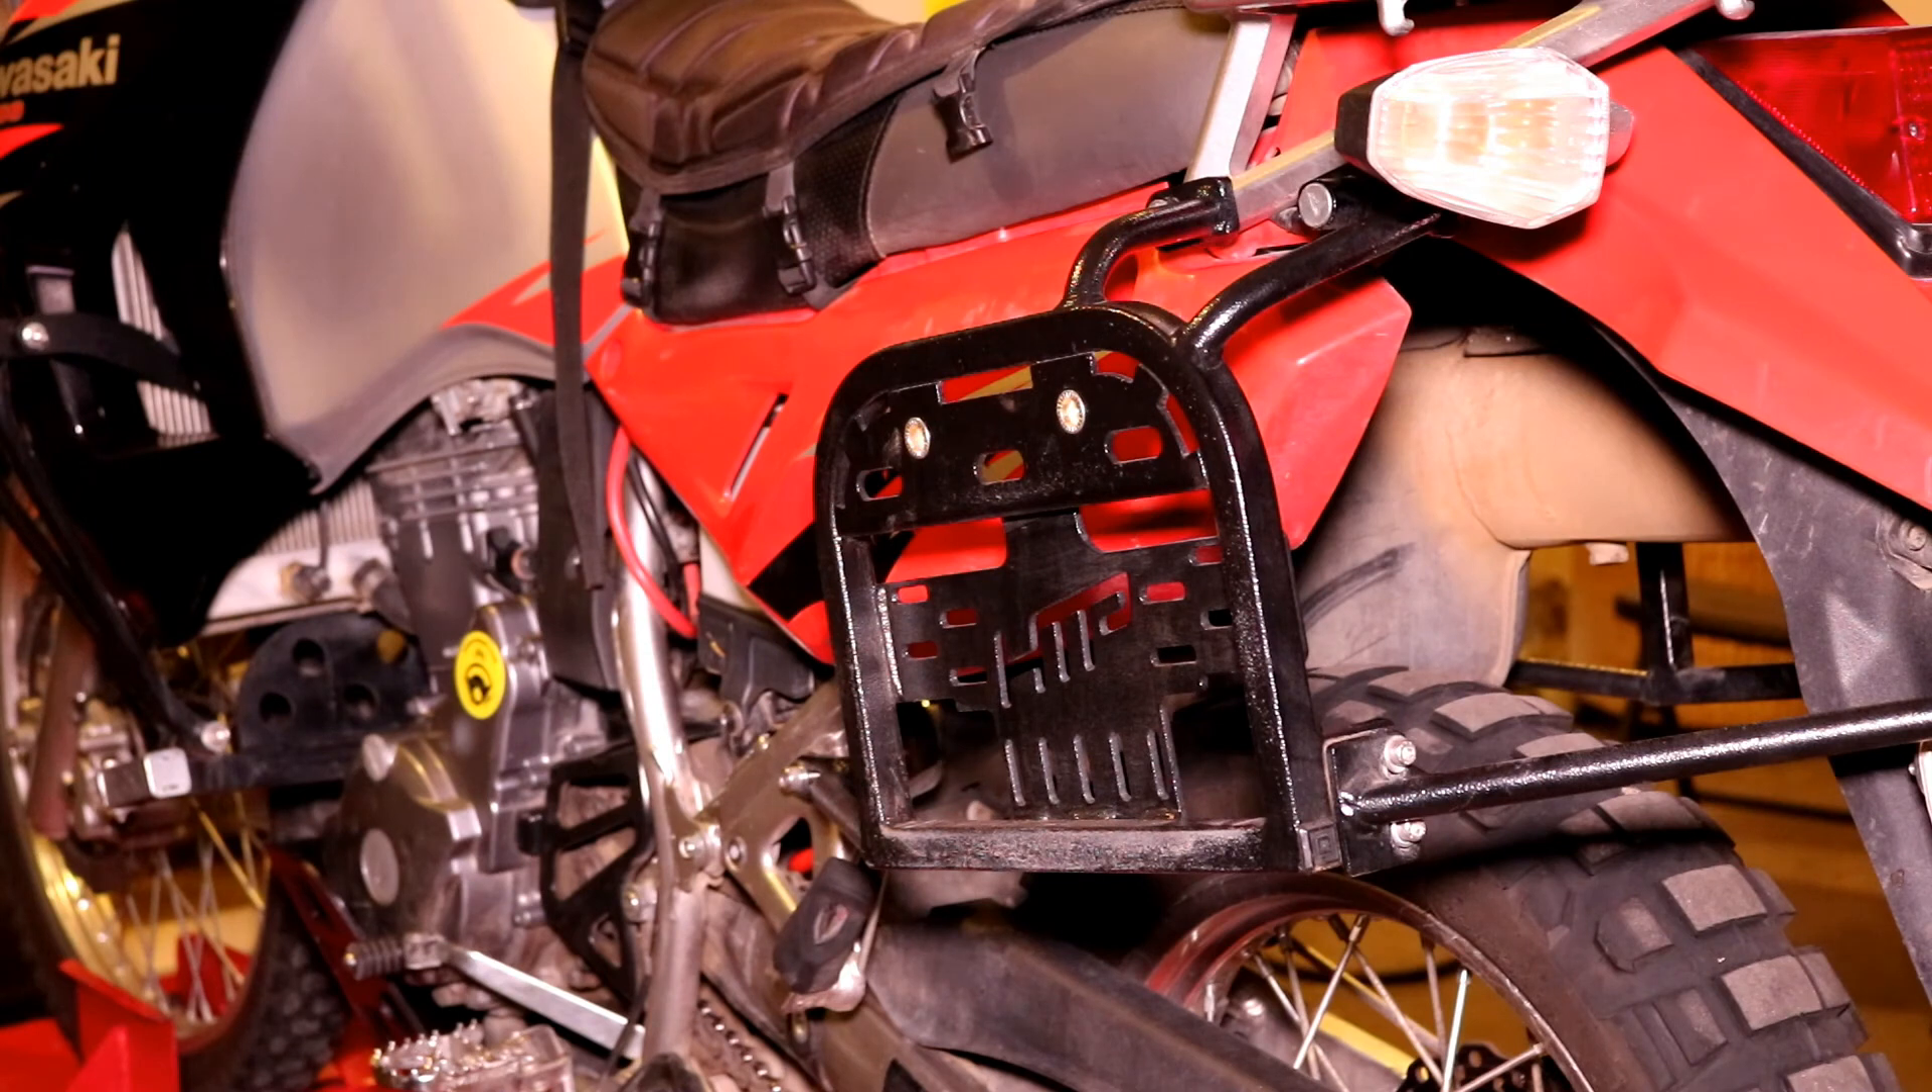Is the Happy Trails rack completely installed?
Yes.